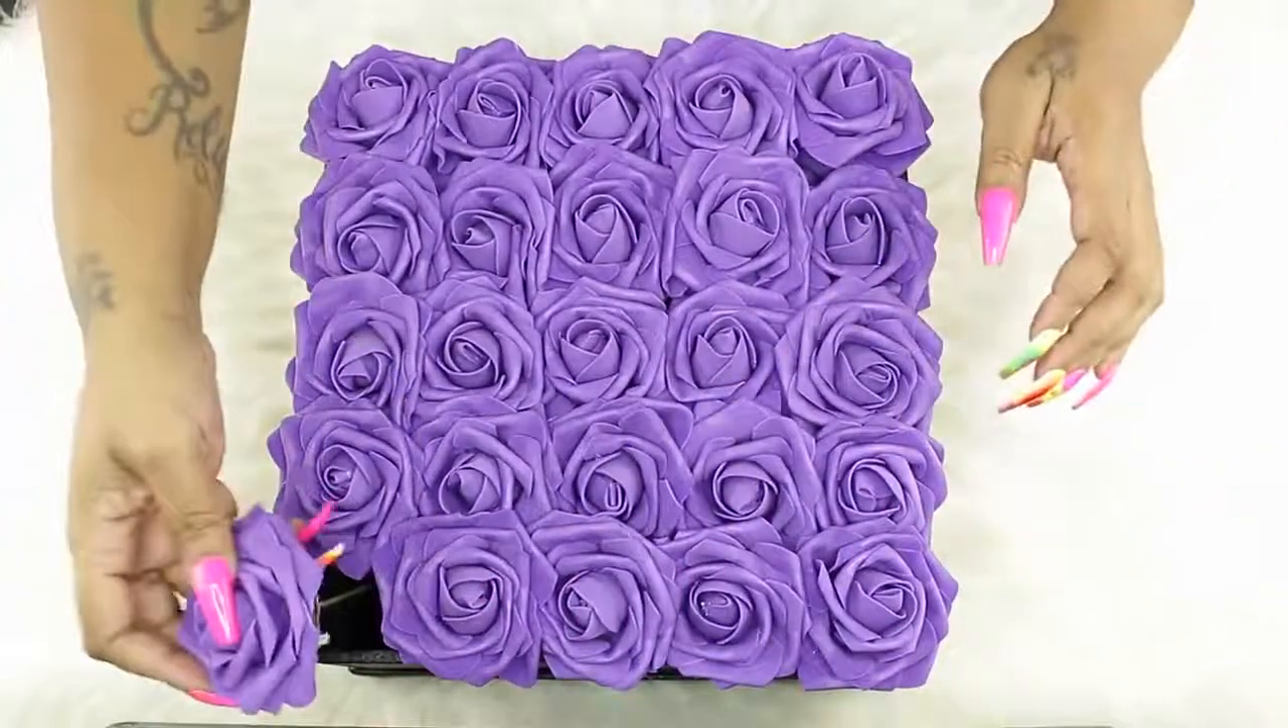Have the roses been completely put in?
No.